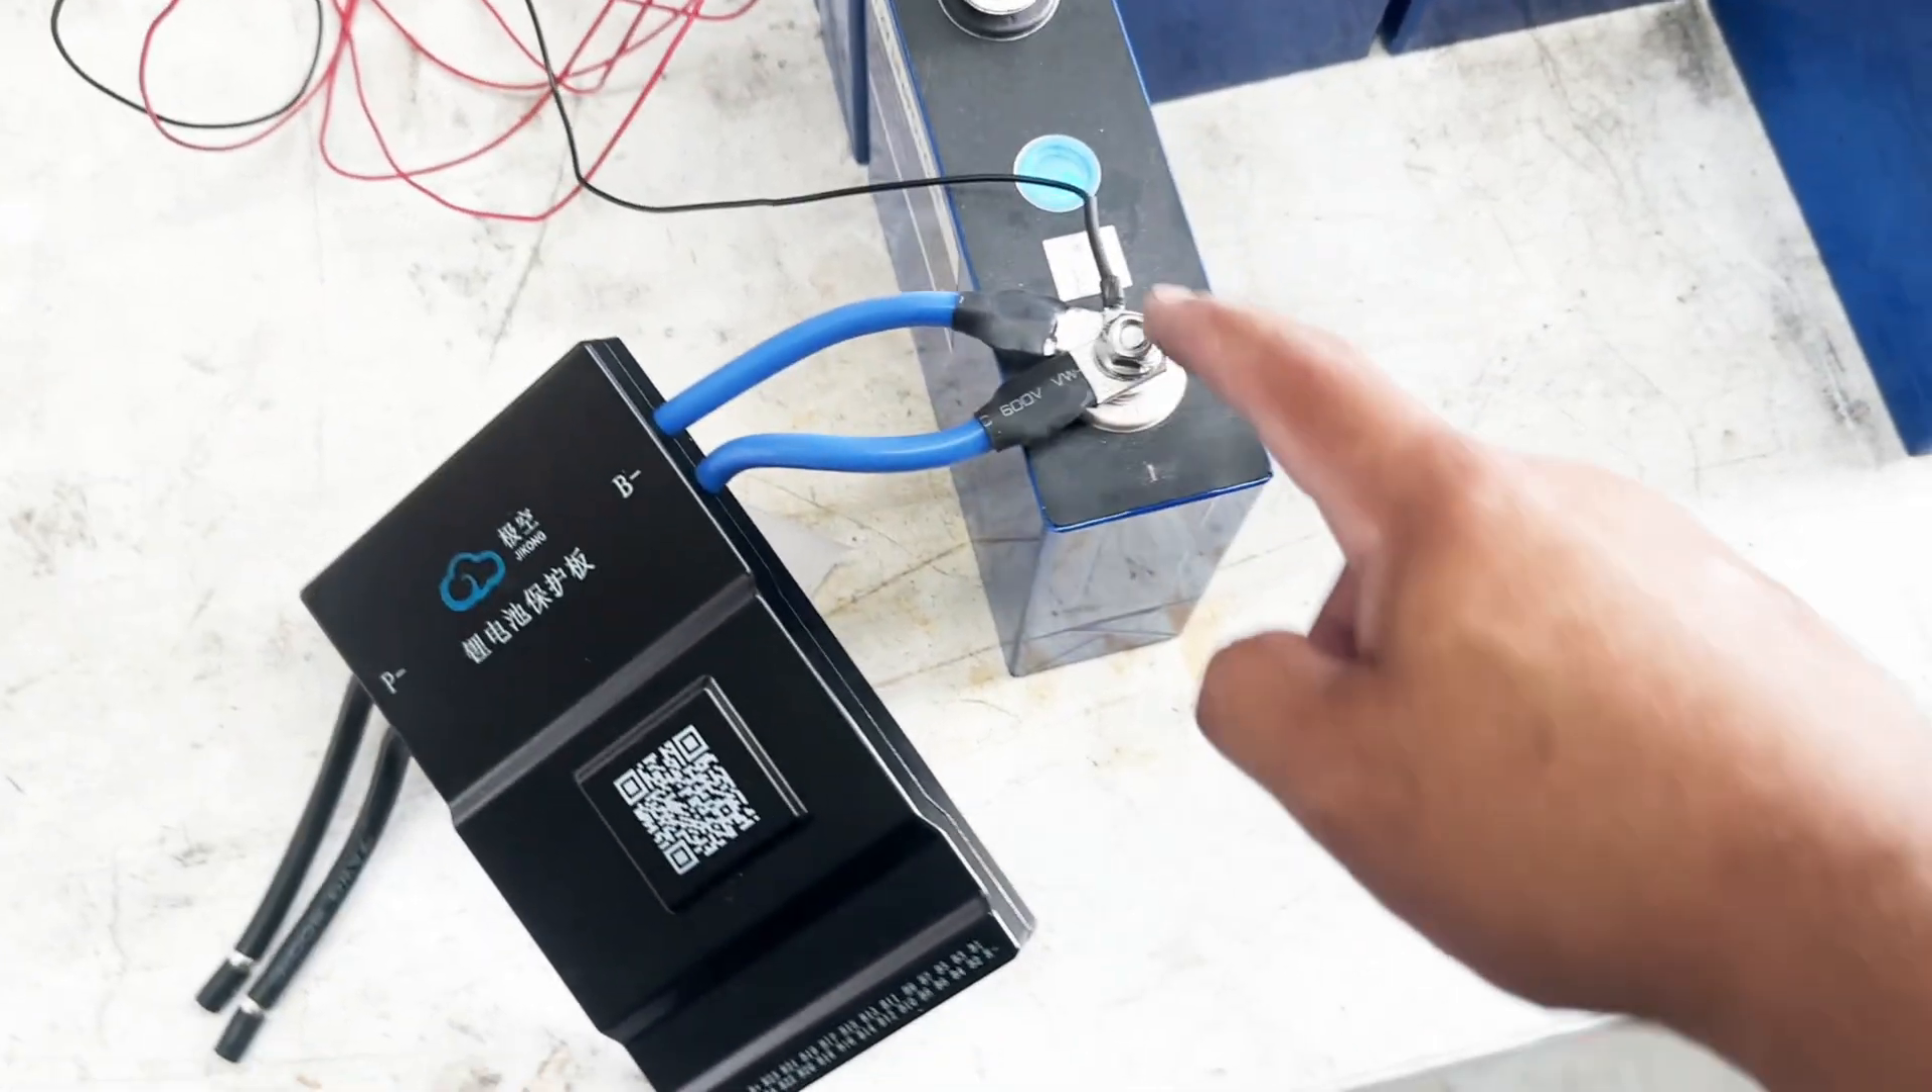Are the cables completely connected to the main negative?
Yes.